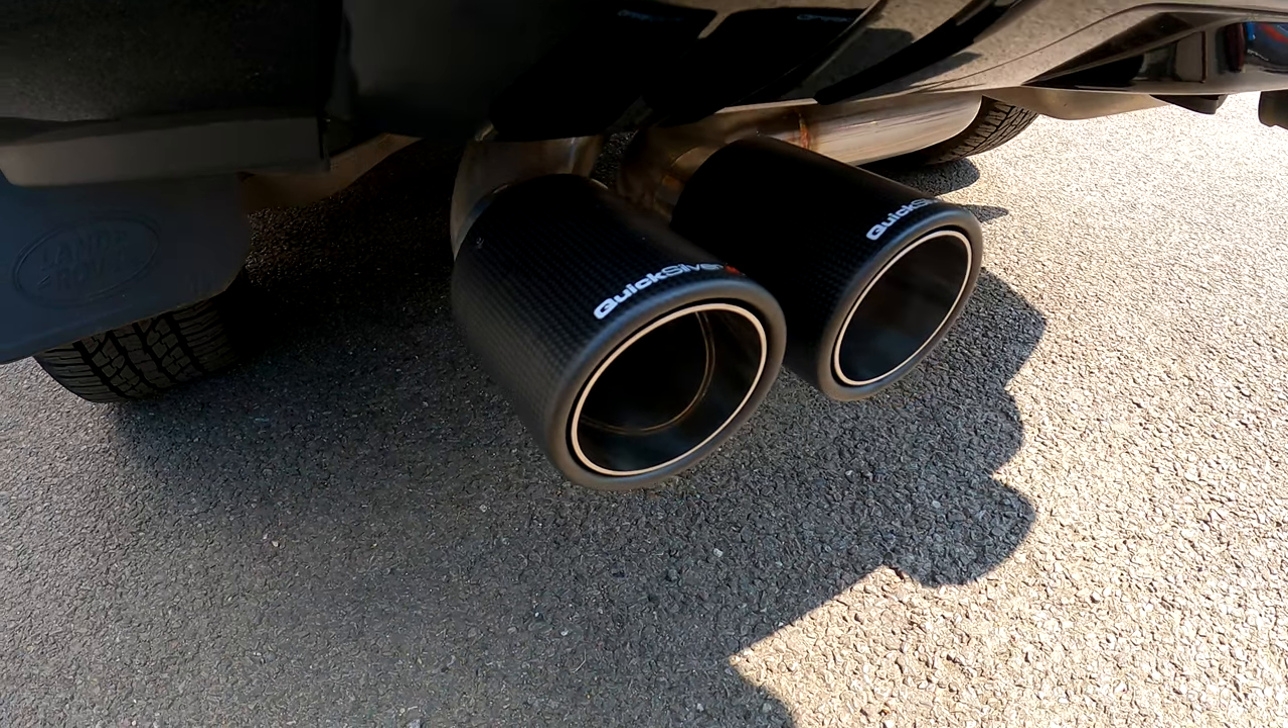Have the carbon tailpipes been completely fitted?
Yes.